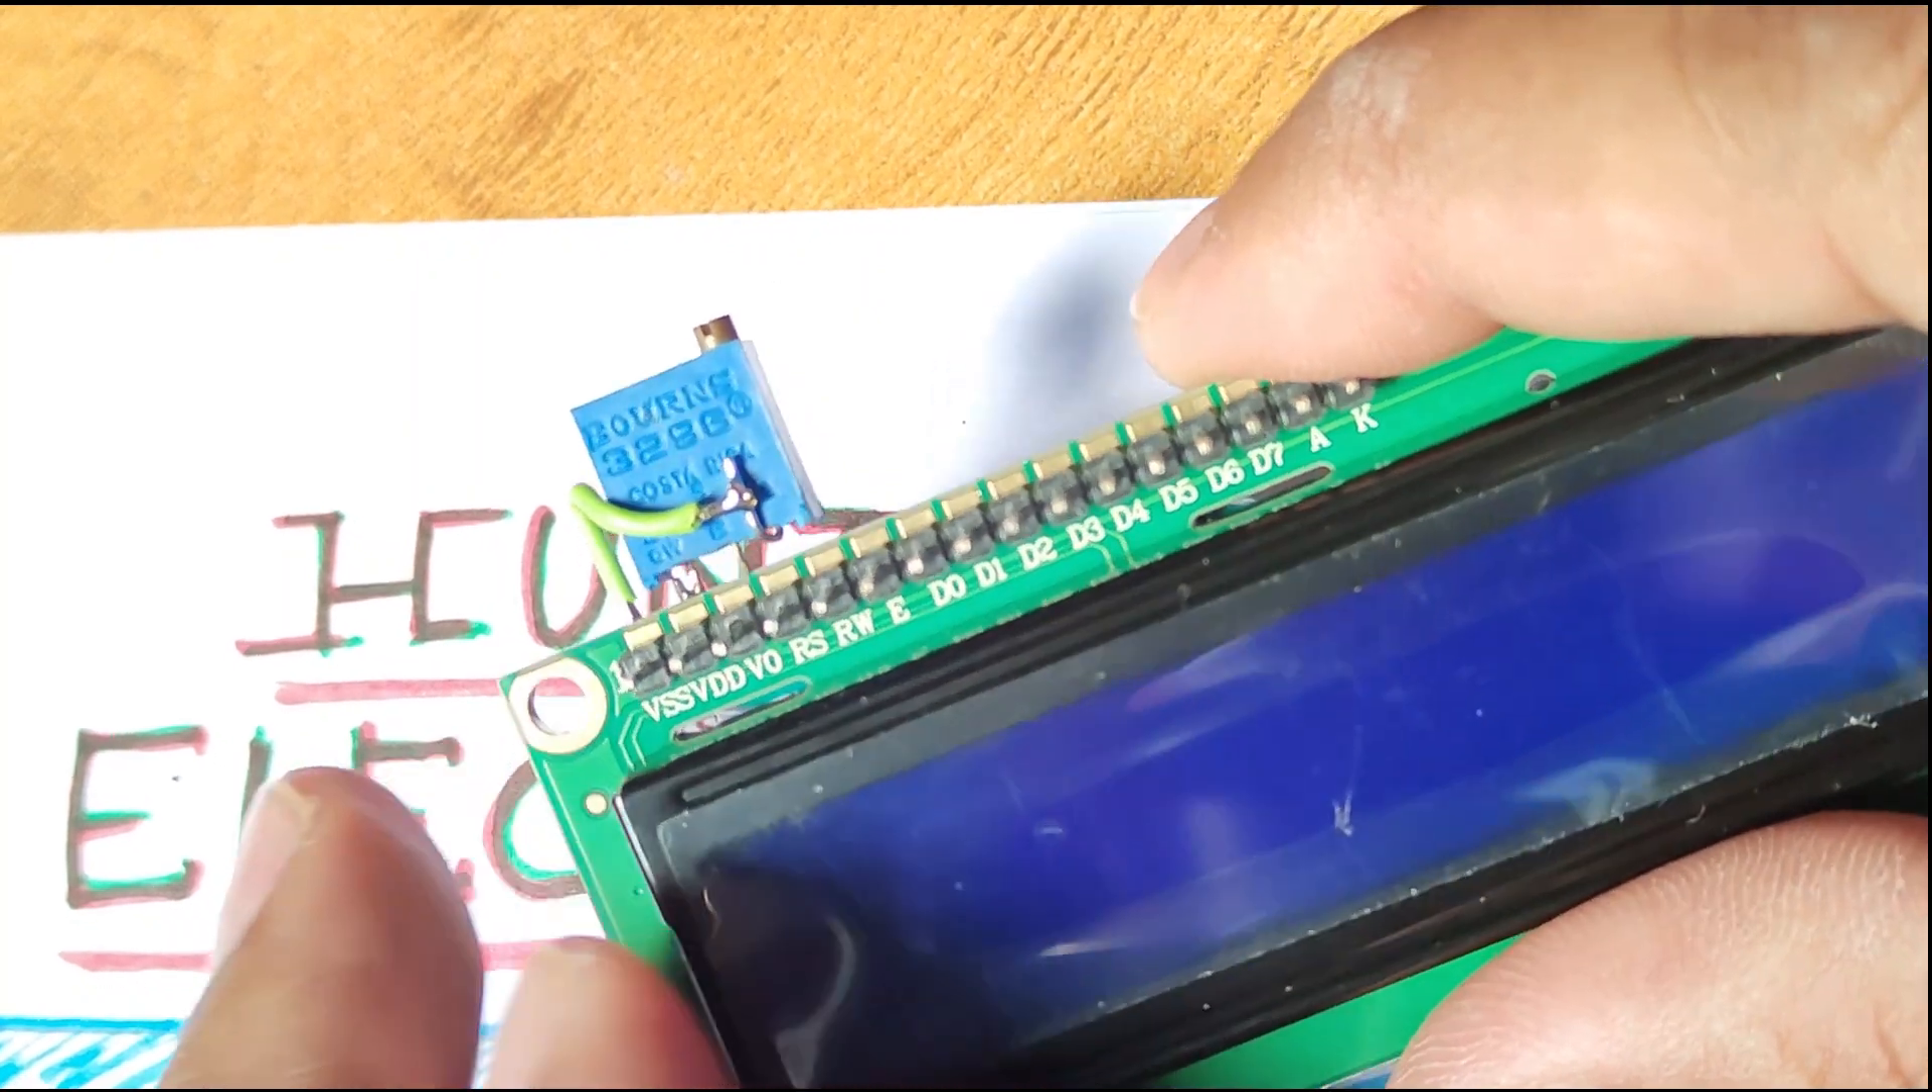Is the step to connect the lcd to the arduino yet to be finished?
Yes.